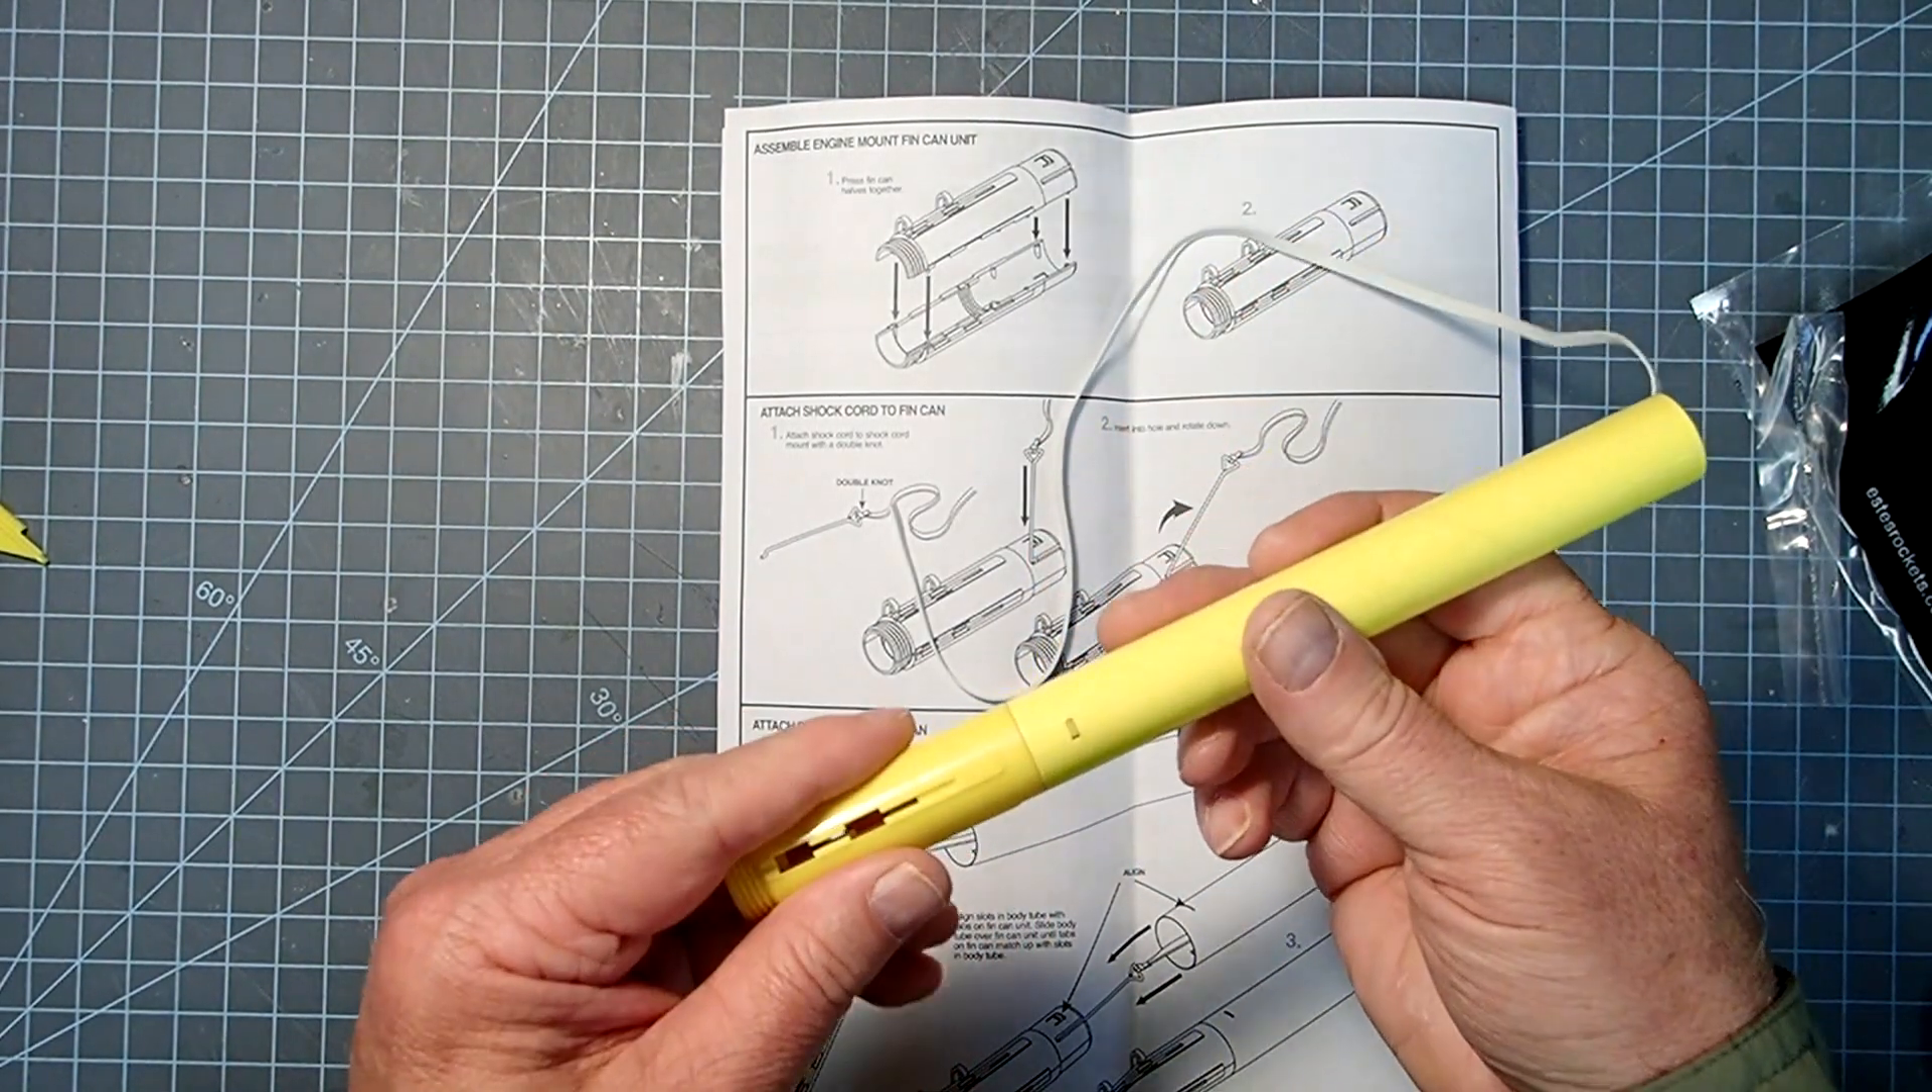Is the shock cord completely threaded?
Yes.